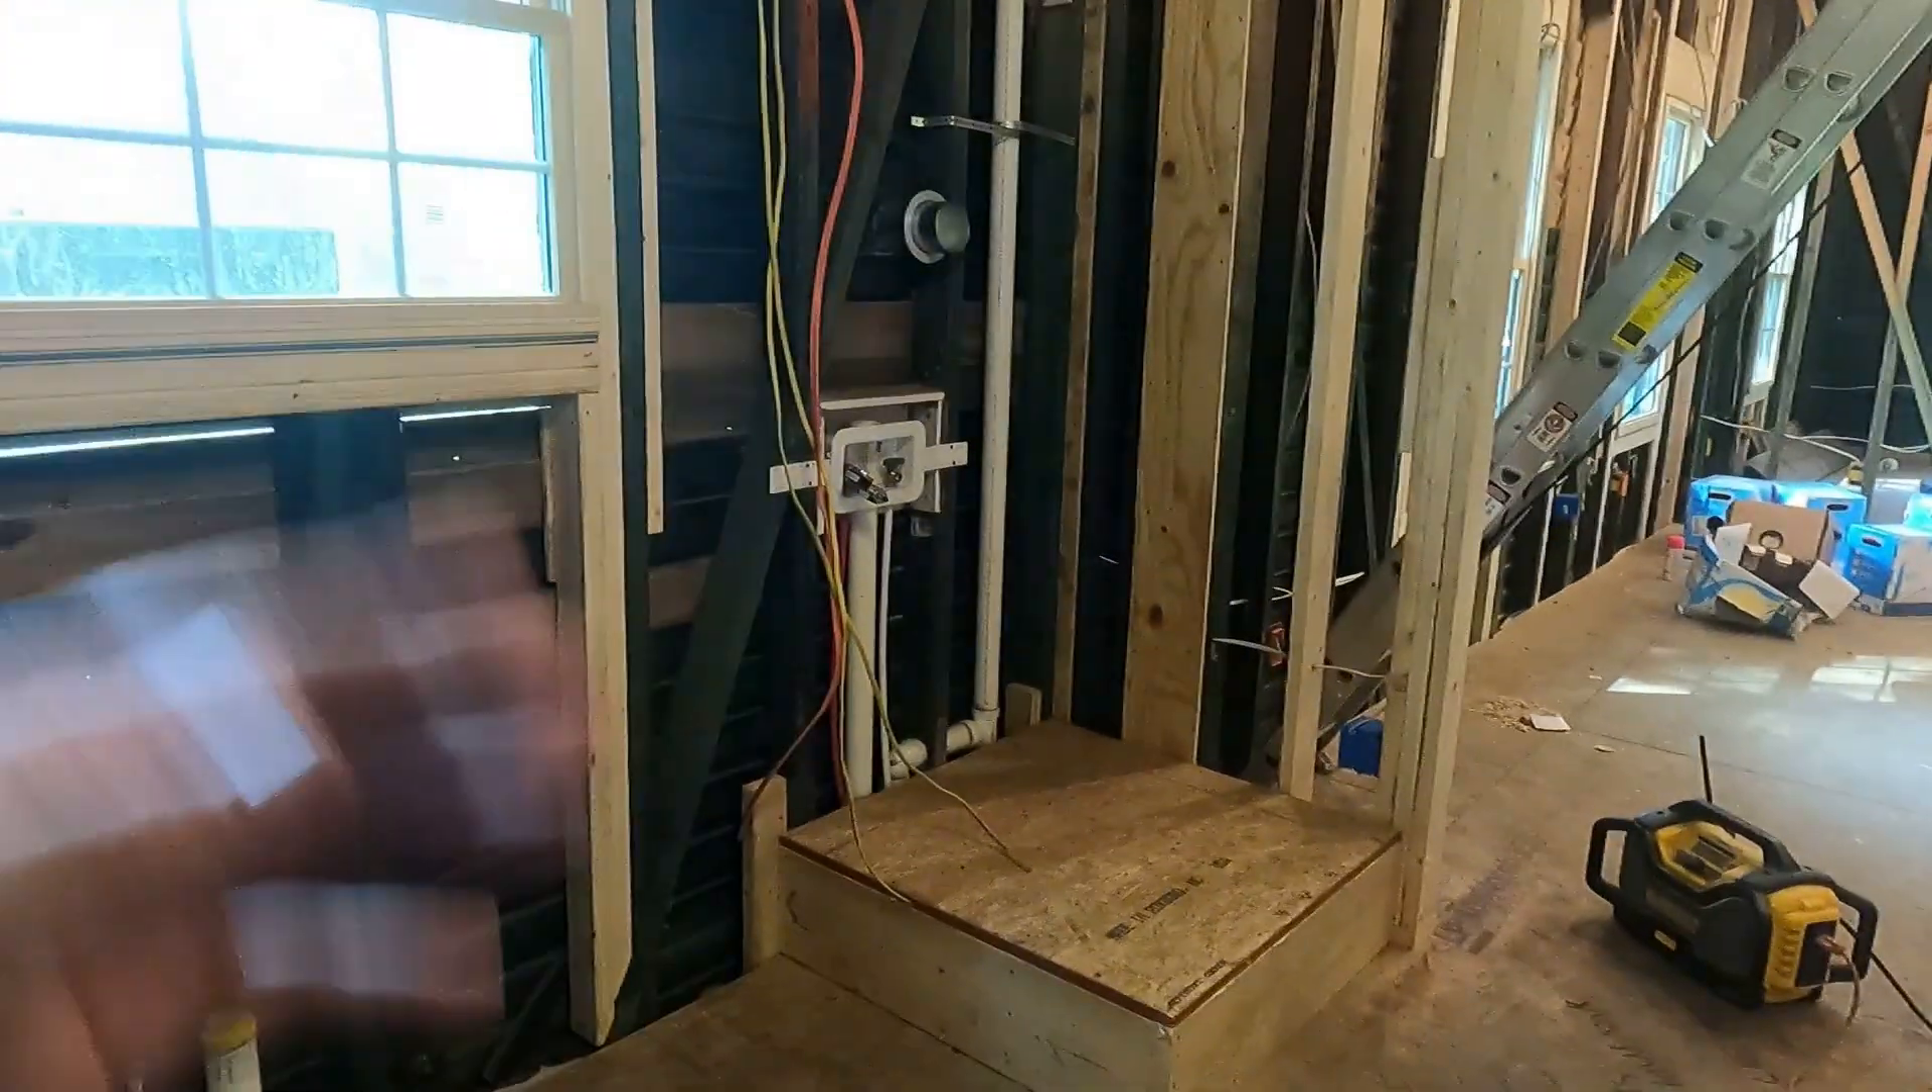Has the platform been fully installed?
Yes.